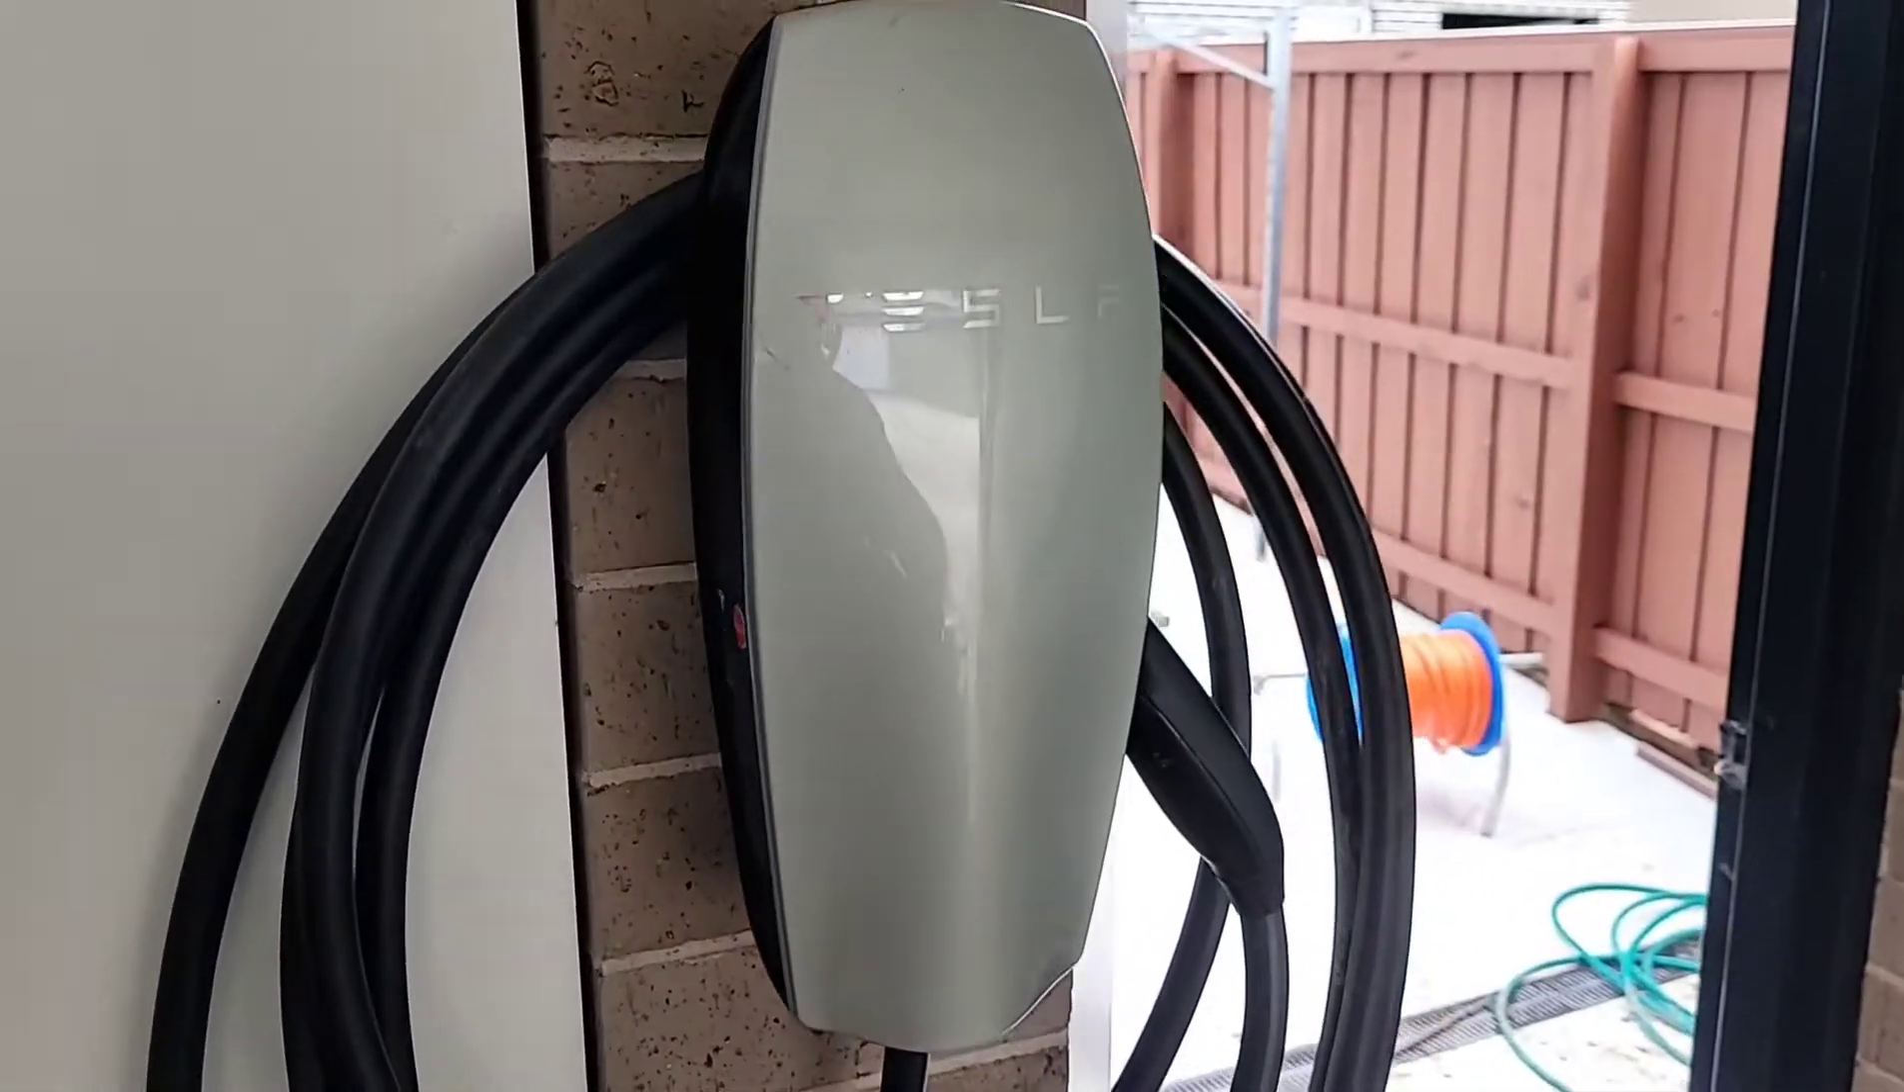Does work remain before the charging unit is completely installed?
No.